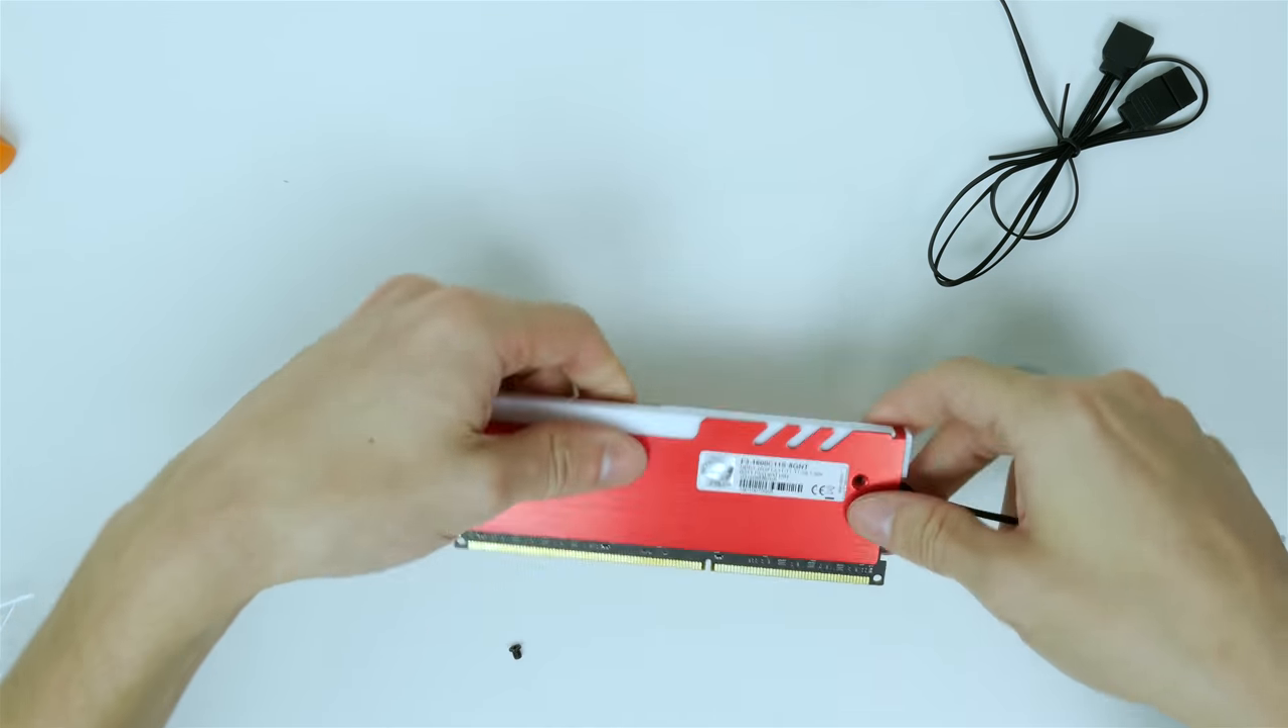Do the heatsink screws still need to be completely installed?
Yes.